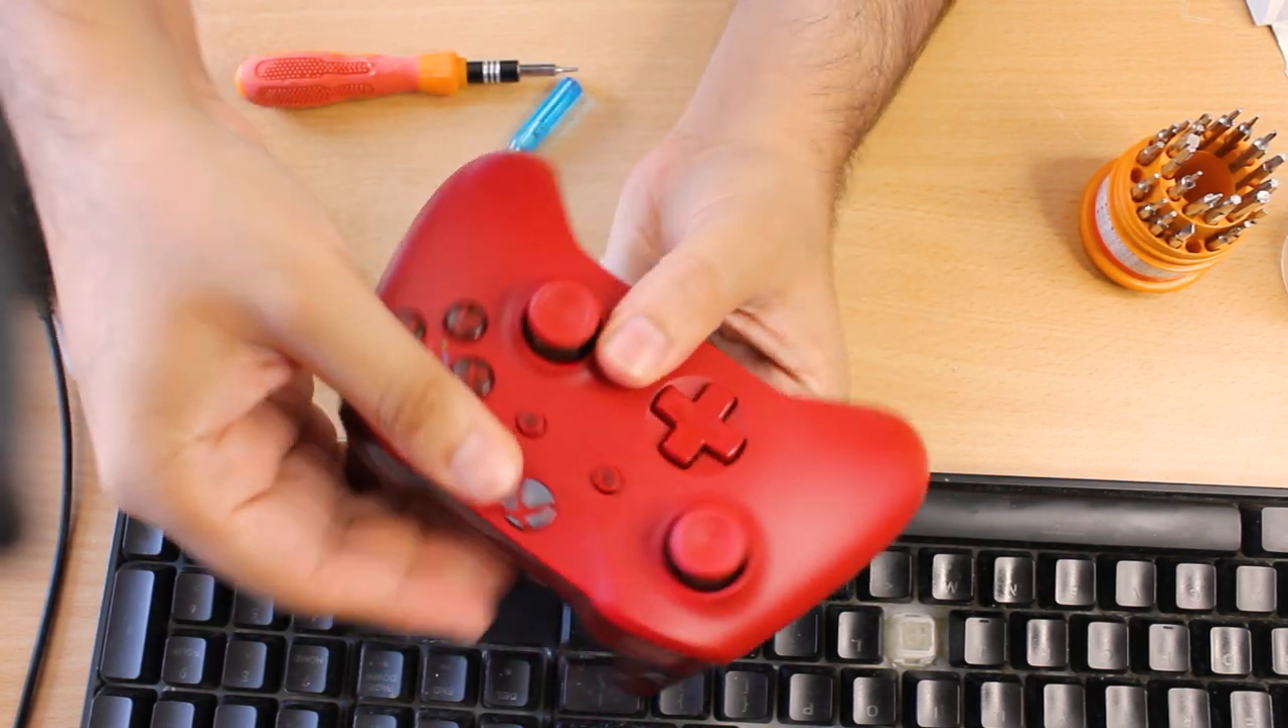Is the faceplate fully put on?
Yes.